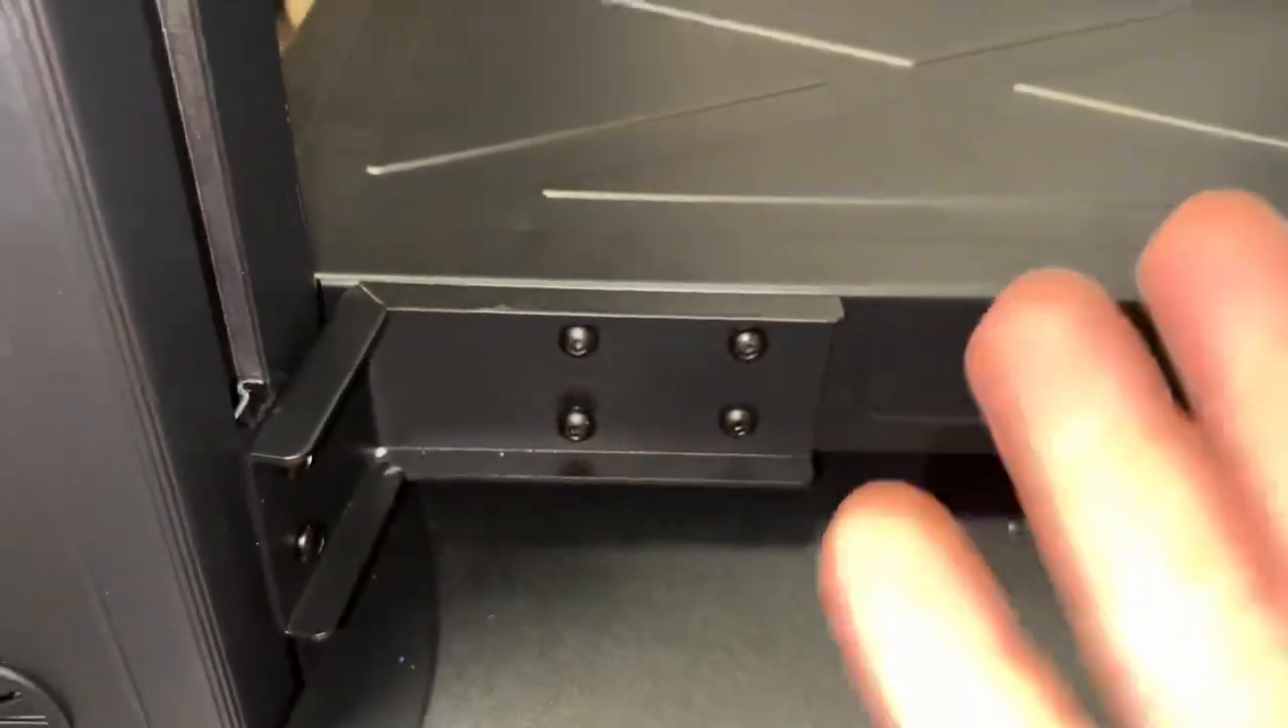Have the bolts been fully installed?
Yes.